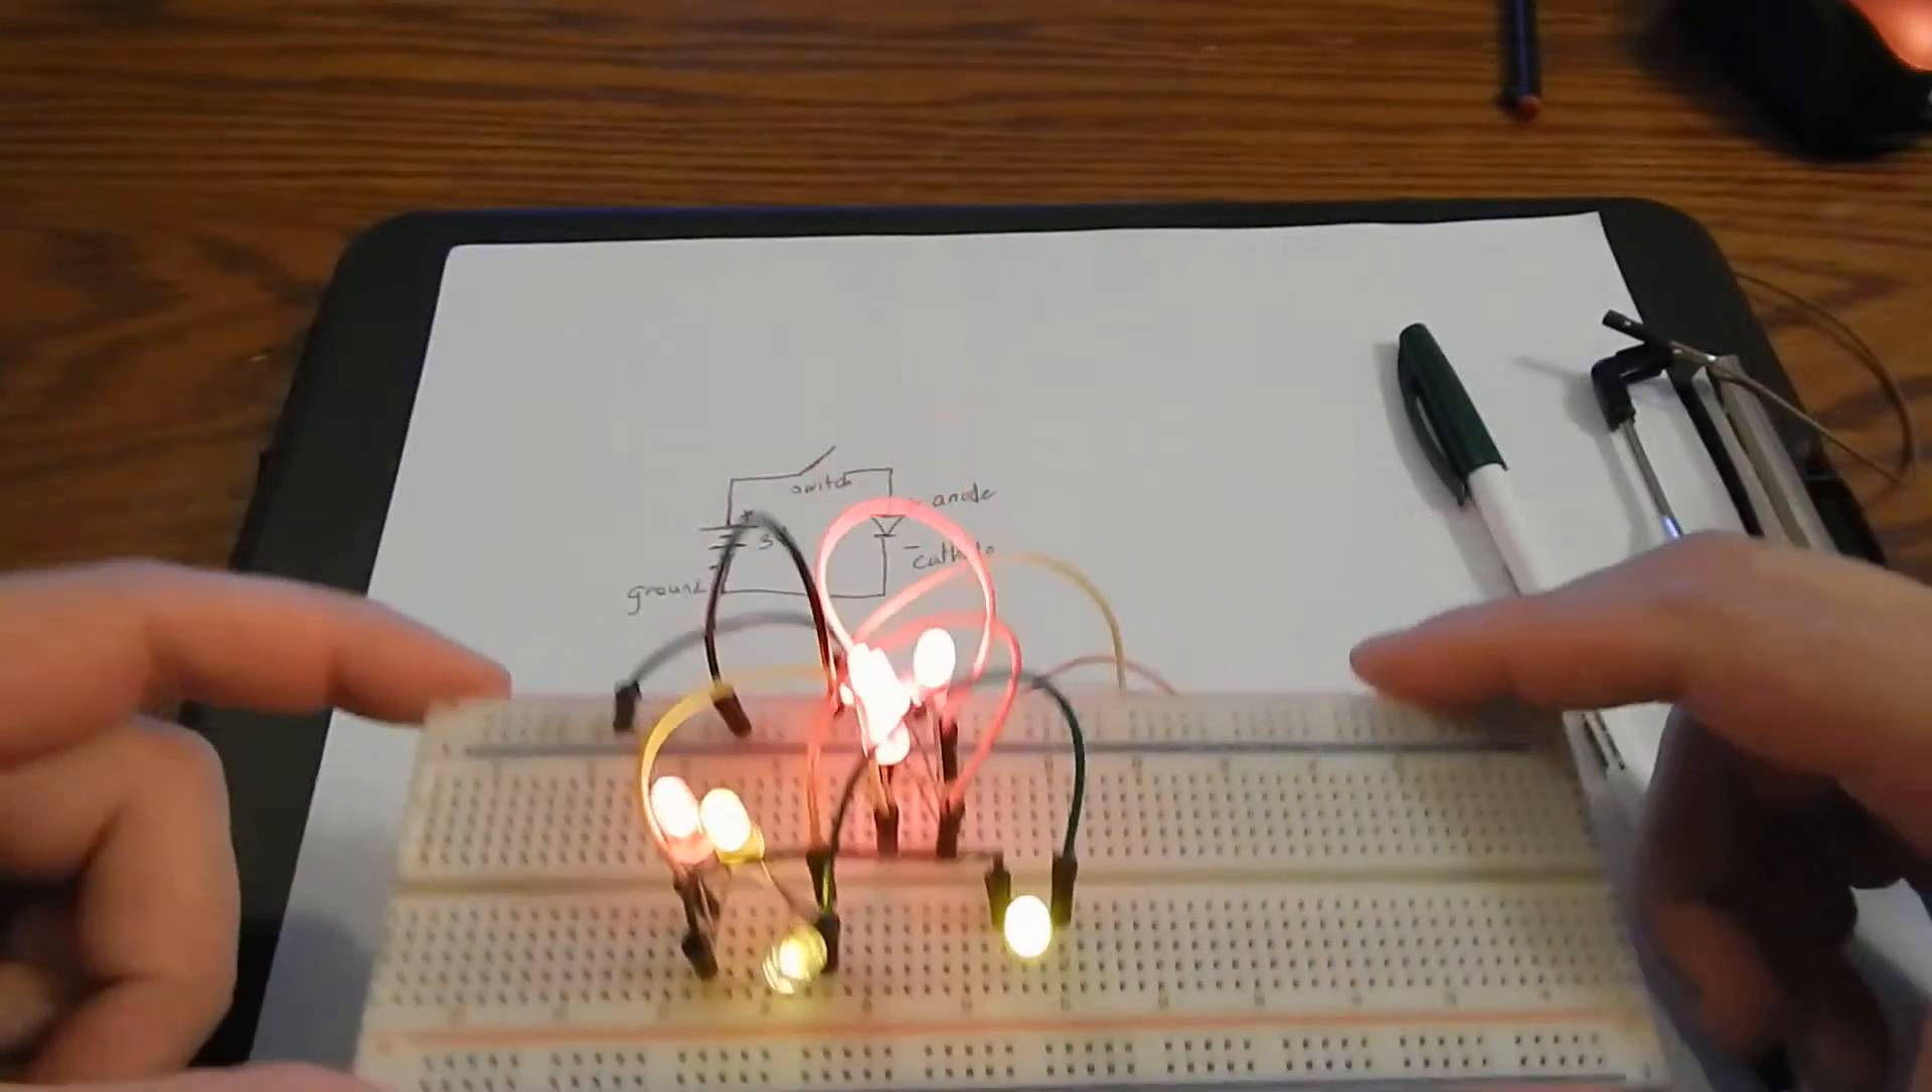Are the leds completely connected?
Yes.